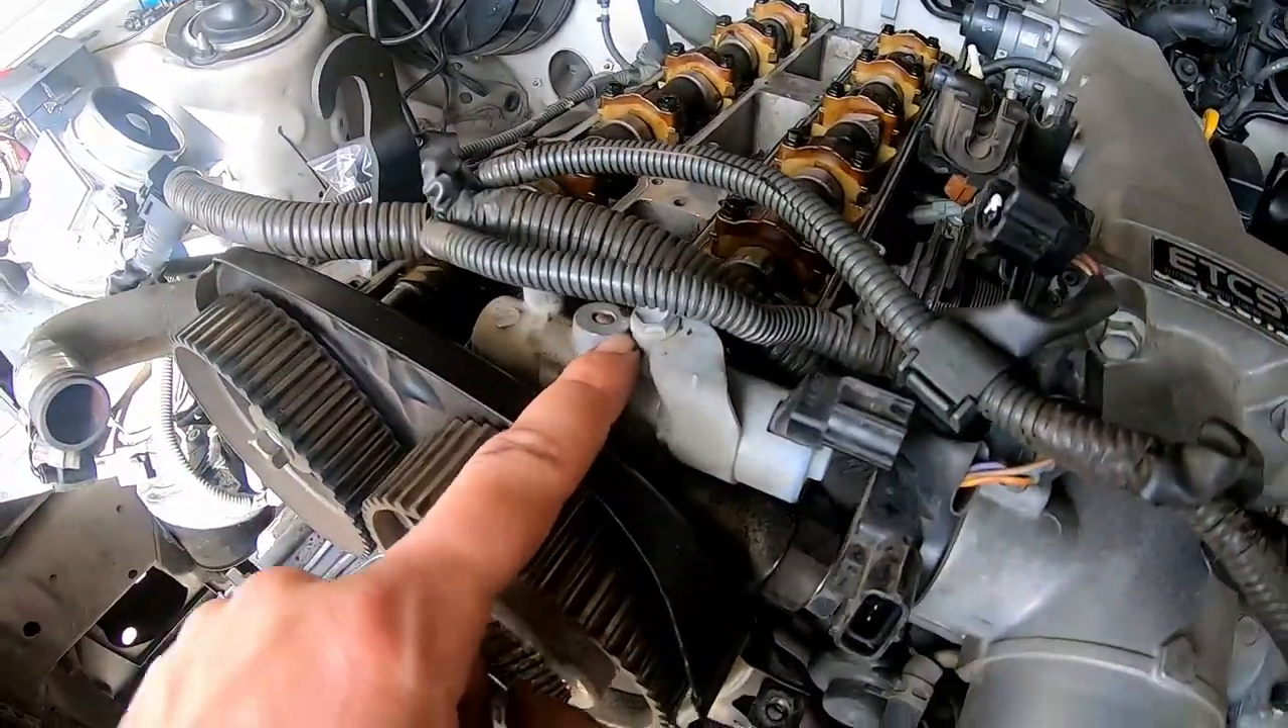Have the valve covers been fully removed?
Yes.